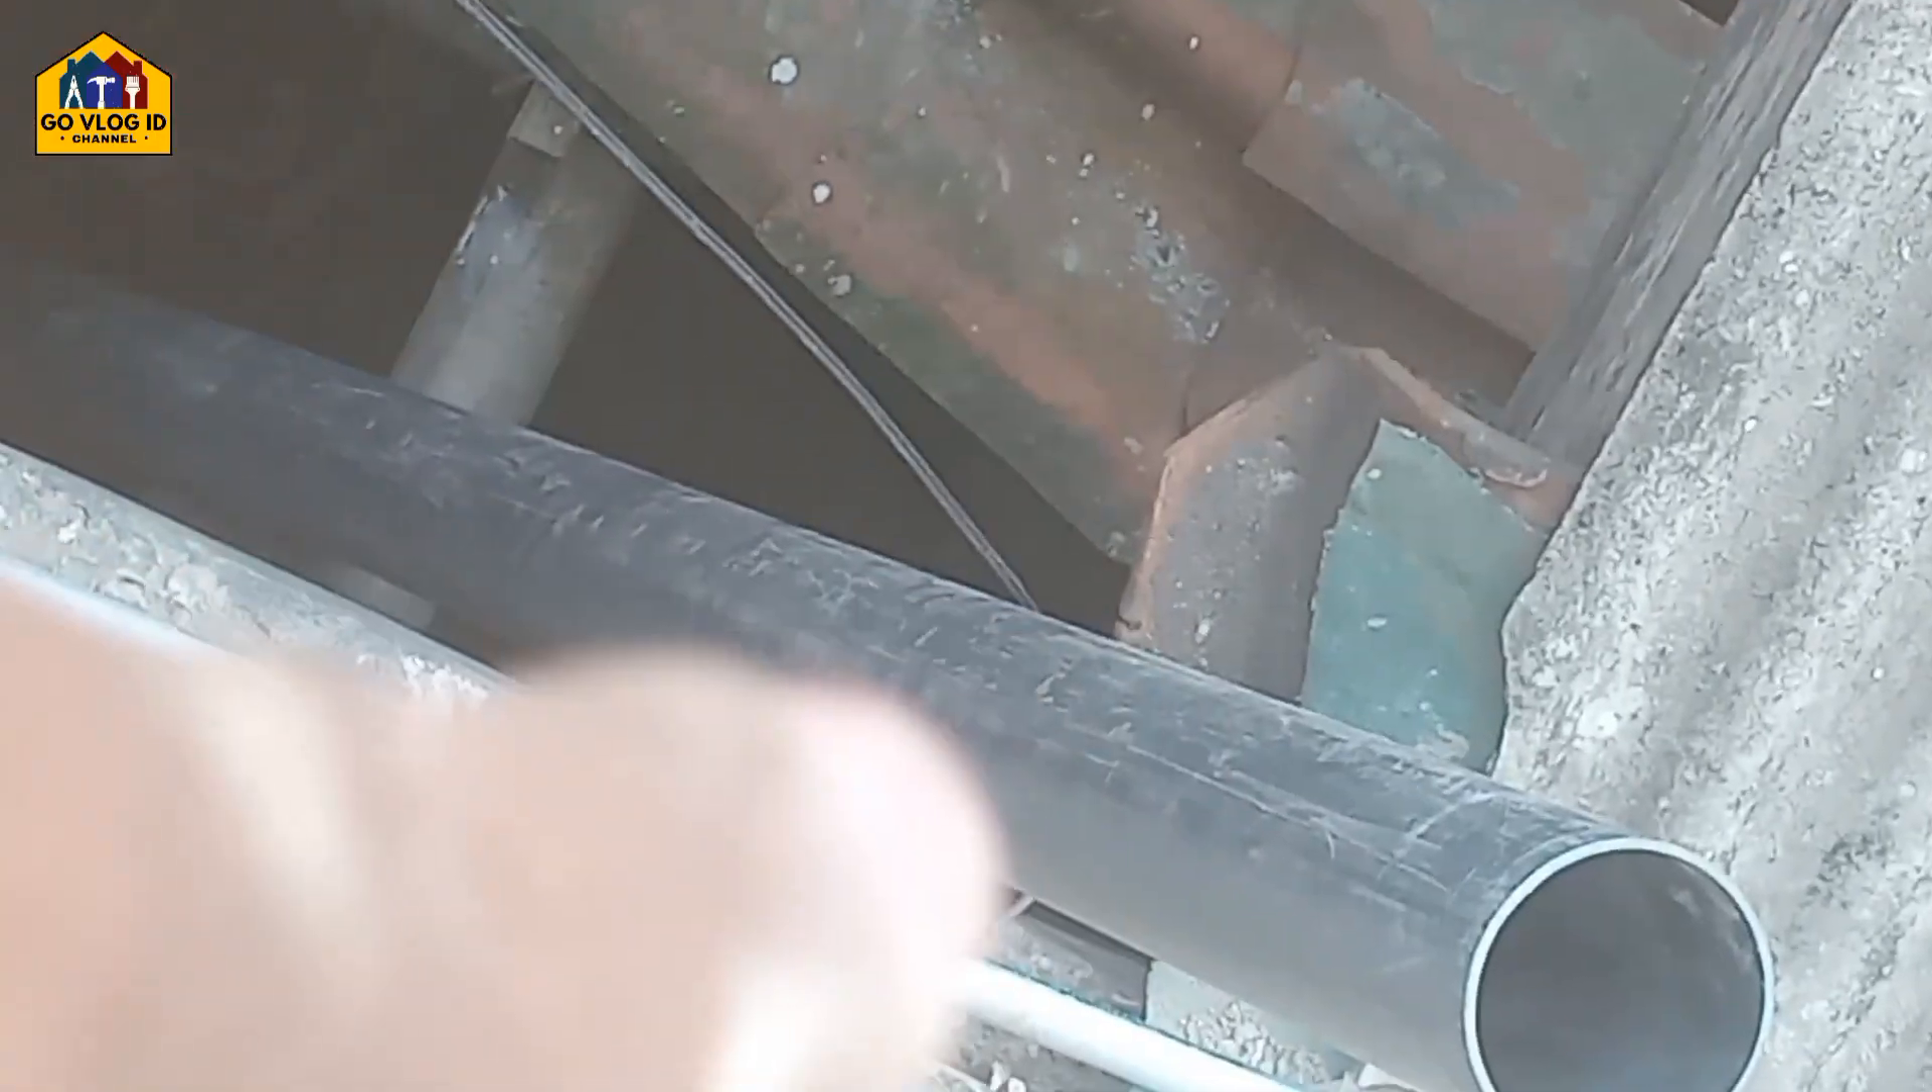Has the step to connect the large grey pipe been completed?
No.